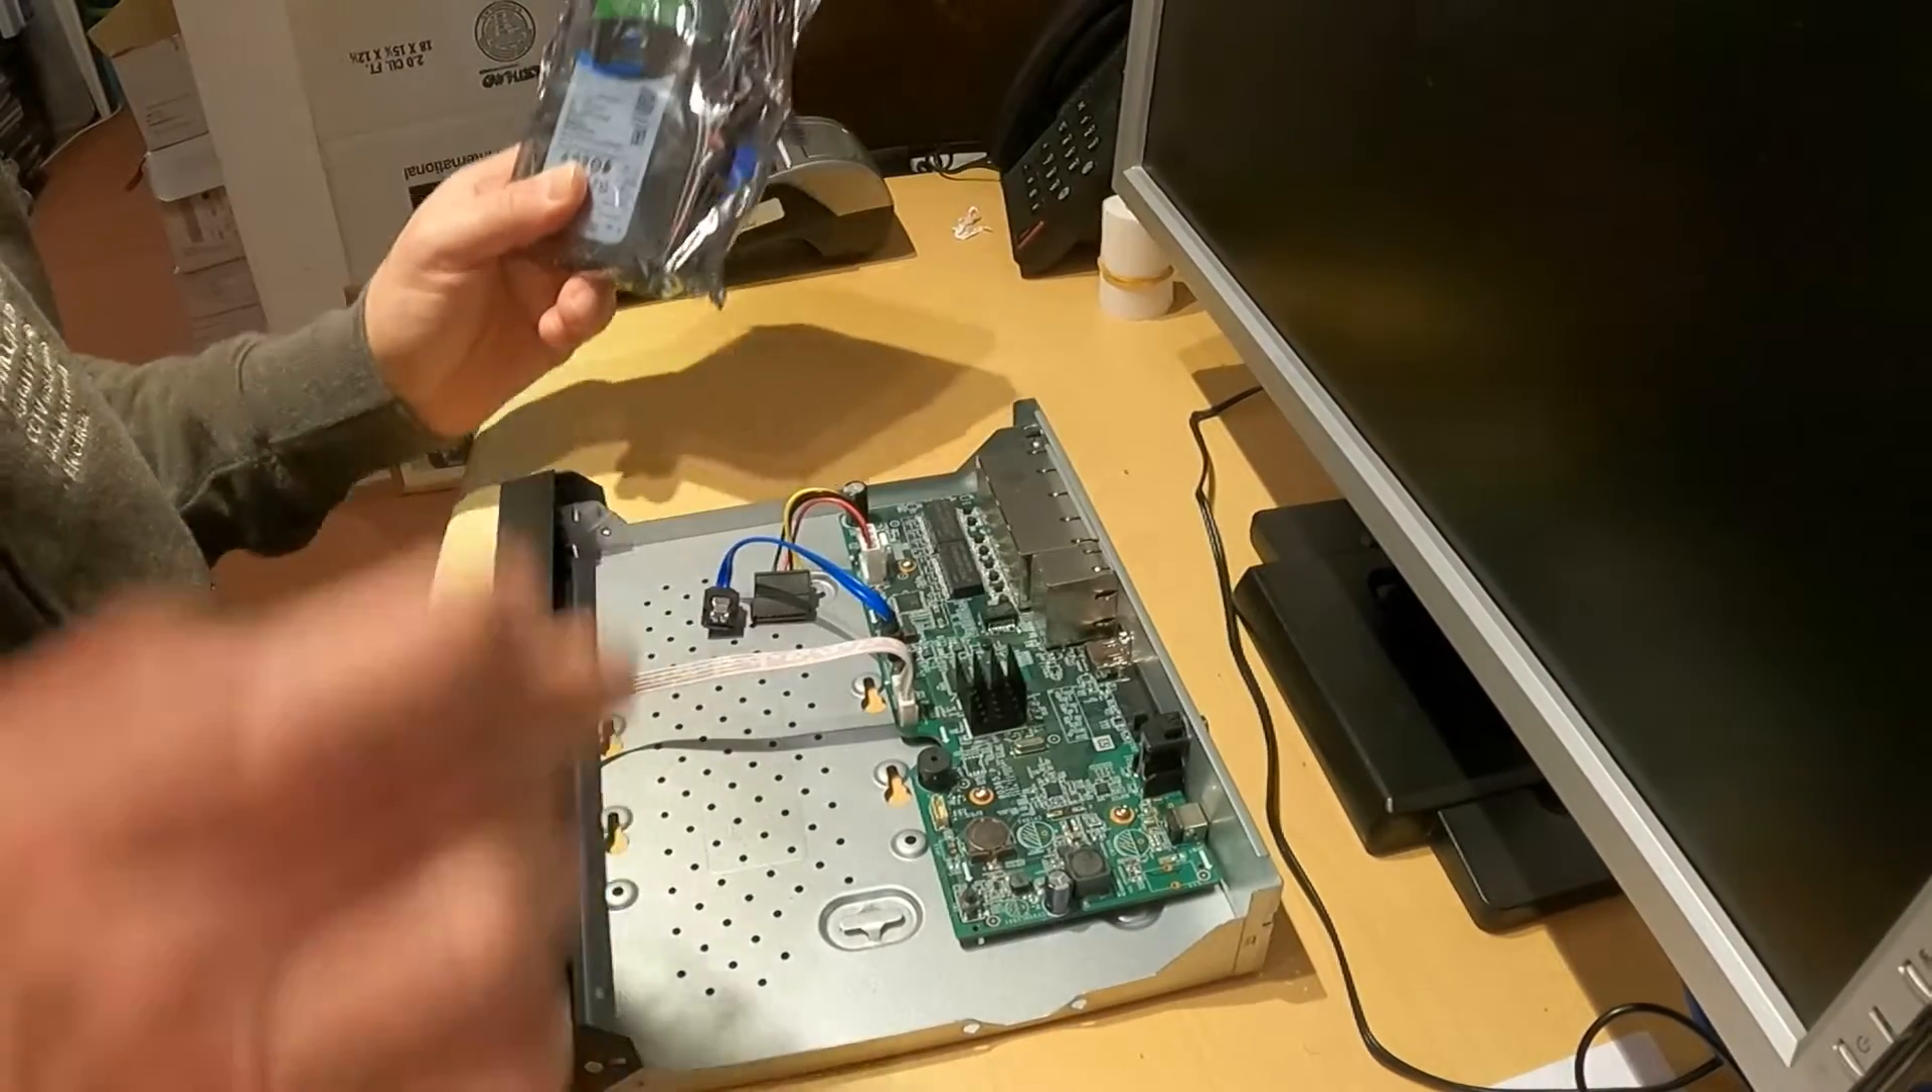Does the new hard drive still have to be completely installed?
Yes.